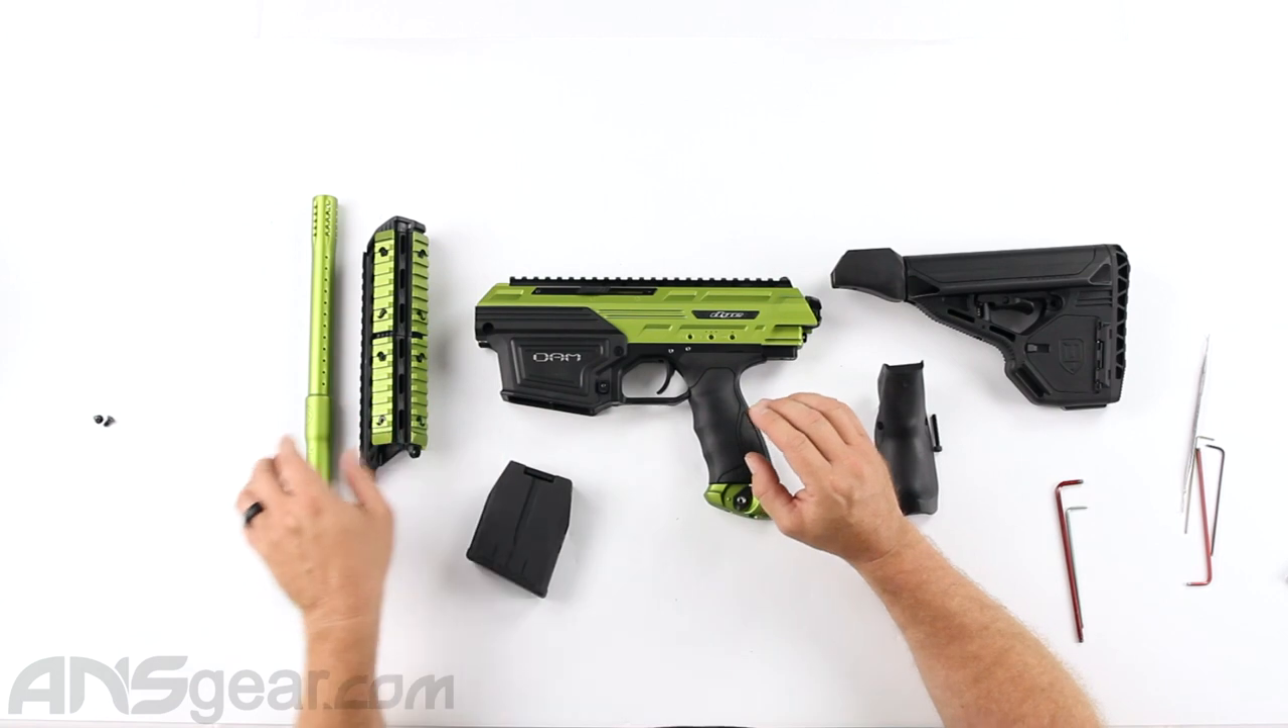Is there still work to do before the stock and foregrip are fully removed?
No.